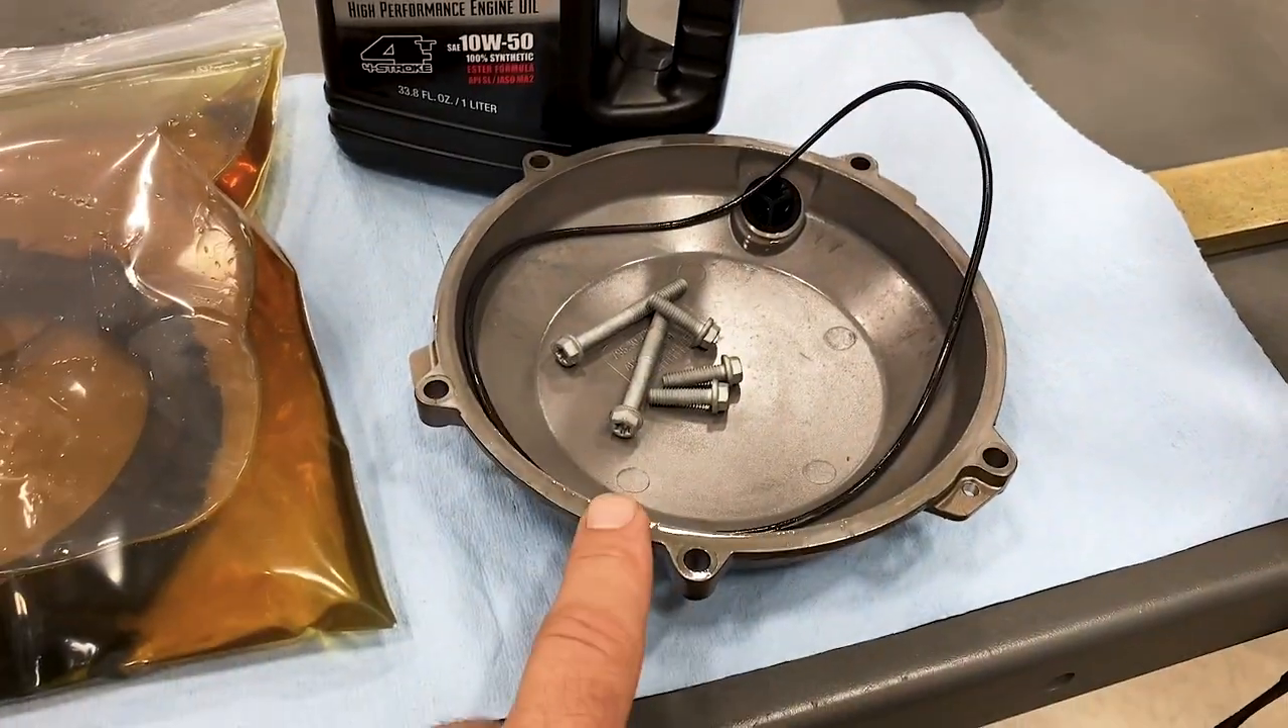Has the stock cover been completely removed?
Yes.